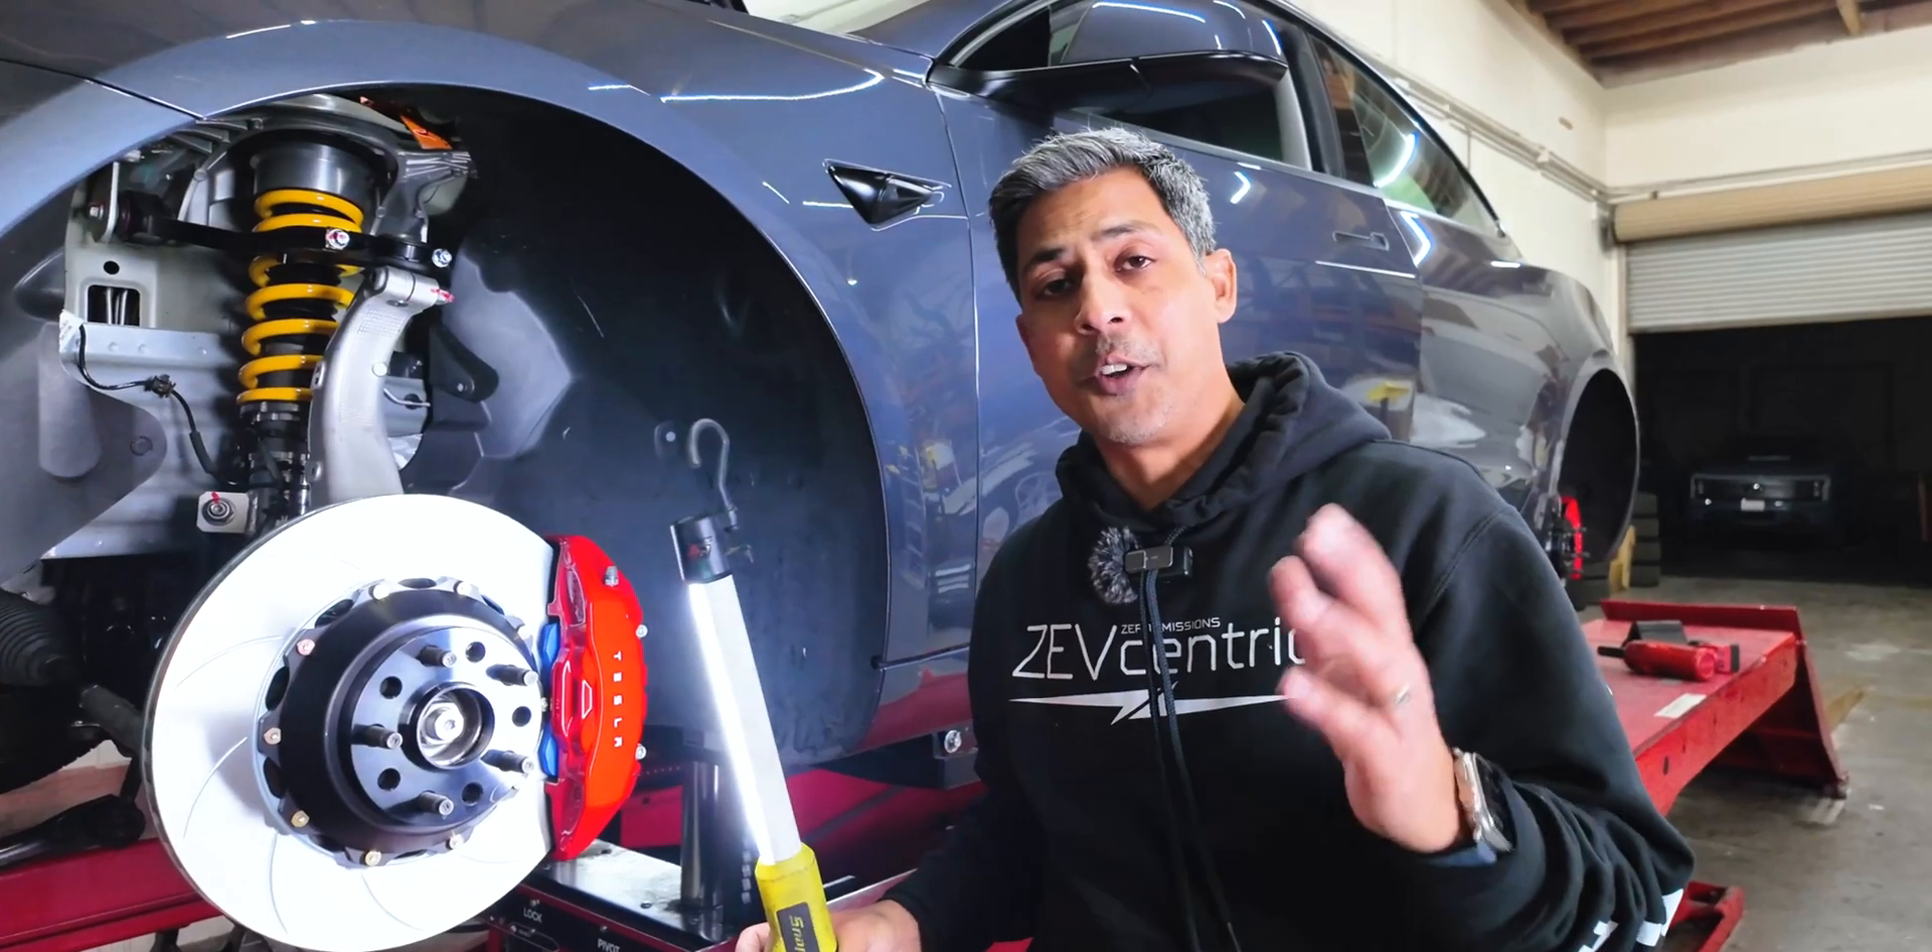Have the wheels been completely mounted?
No.